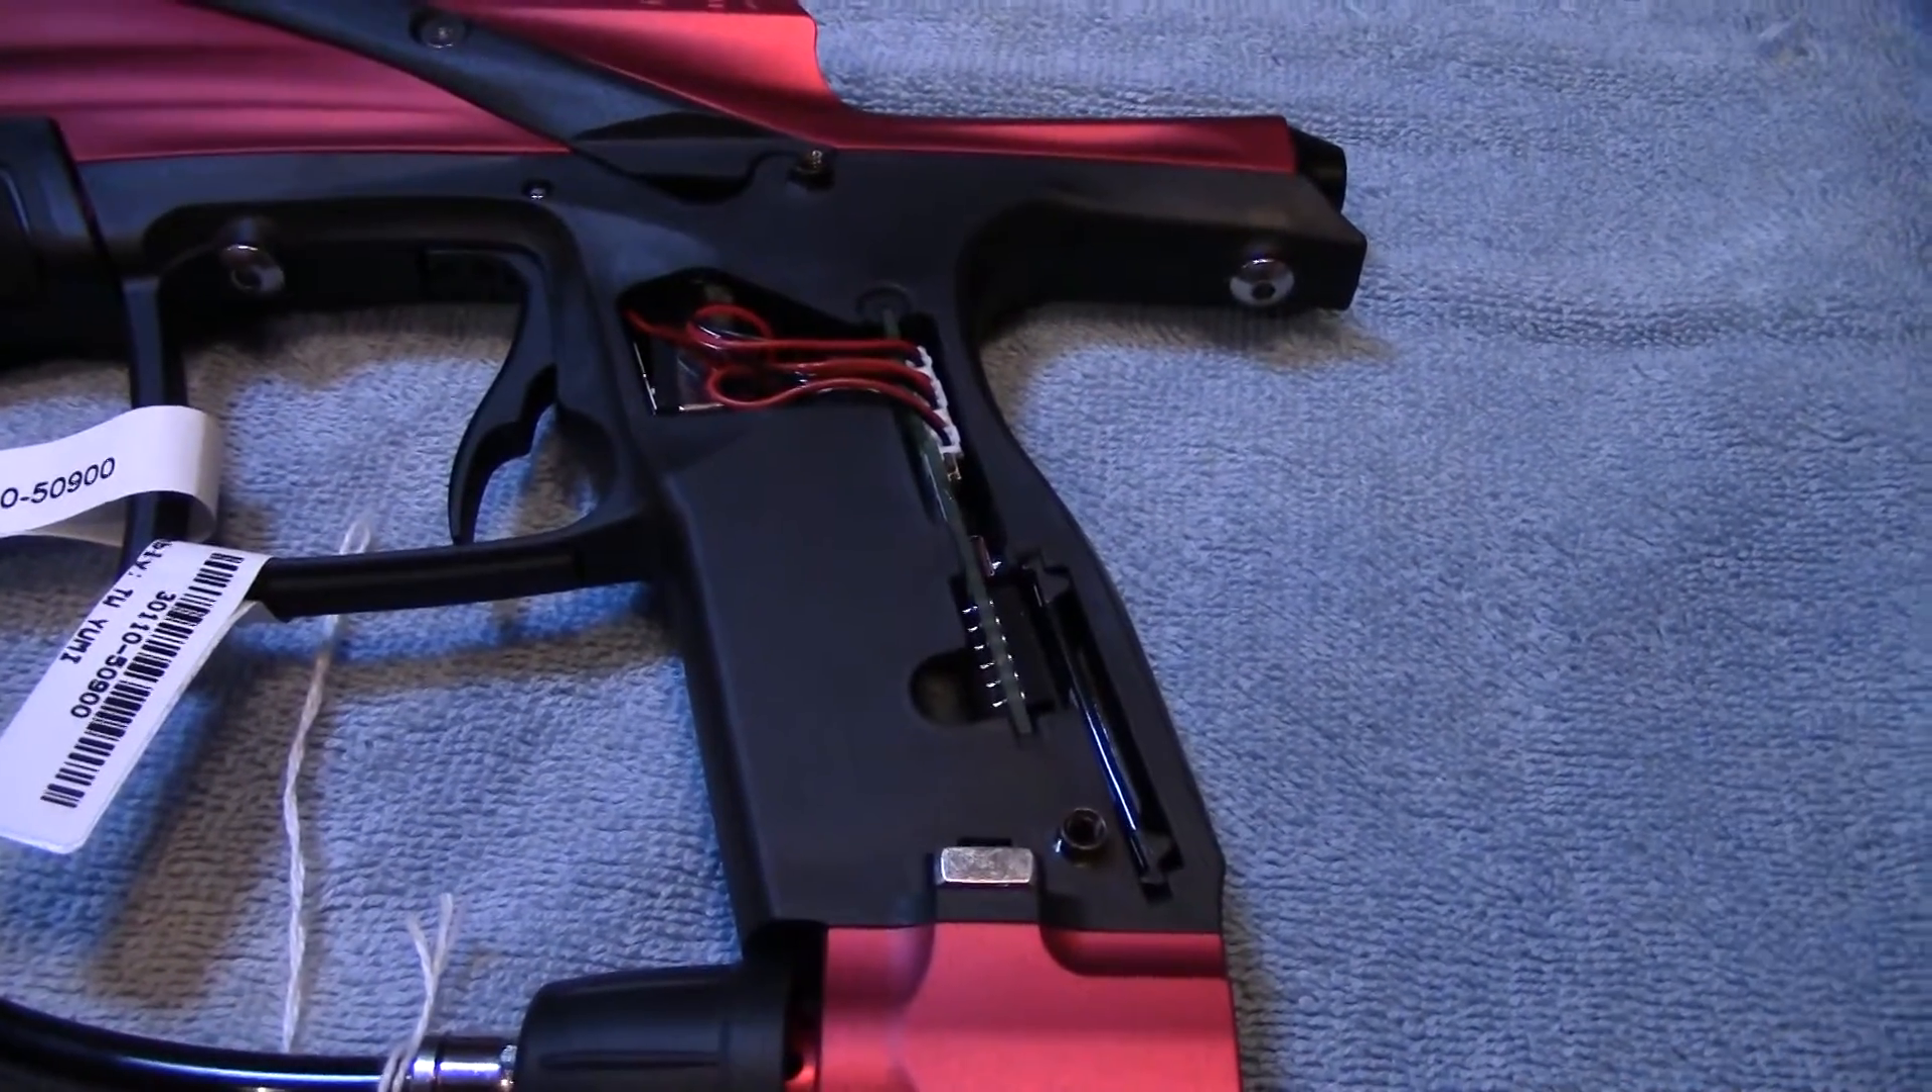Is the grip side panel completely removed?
Yes.